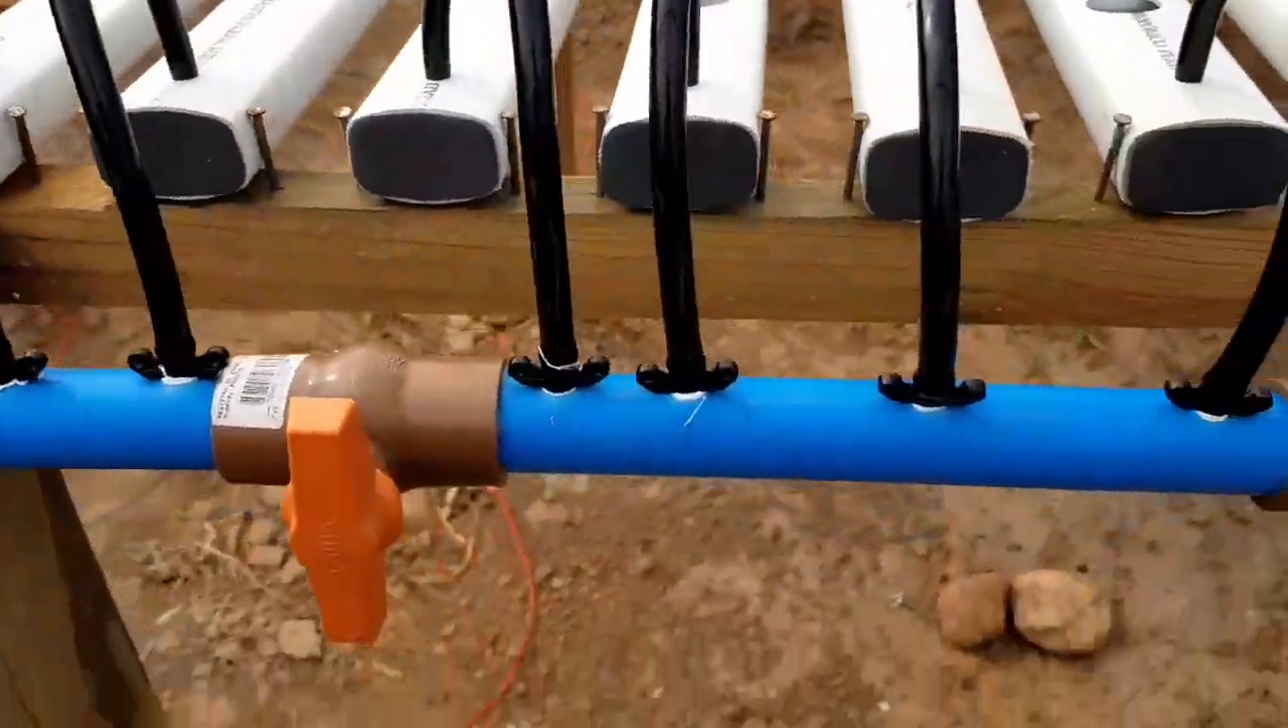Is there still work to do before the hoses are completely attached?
No.